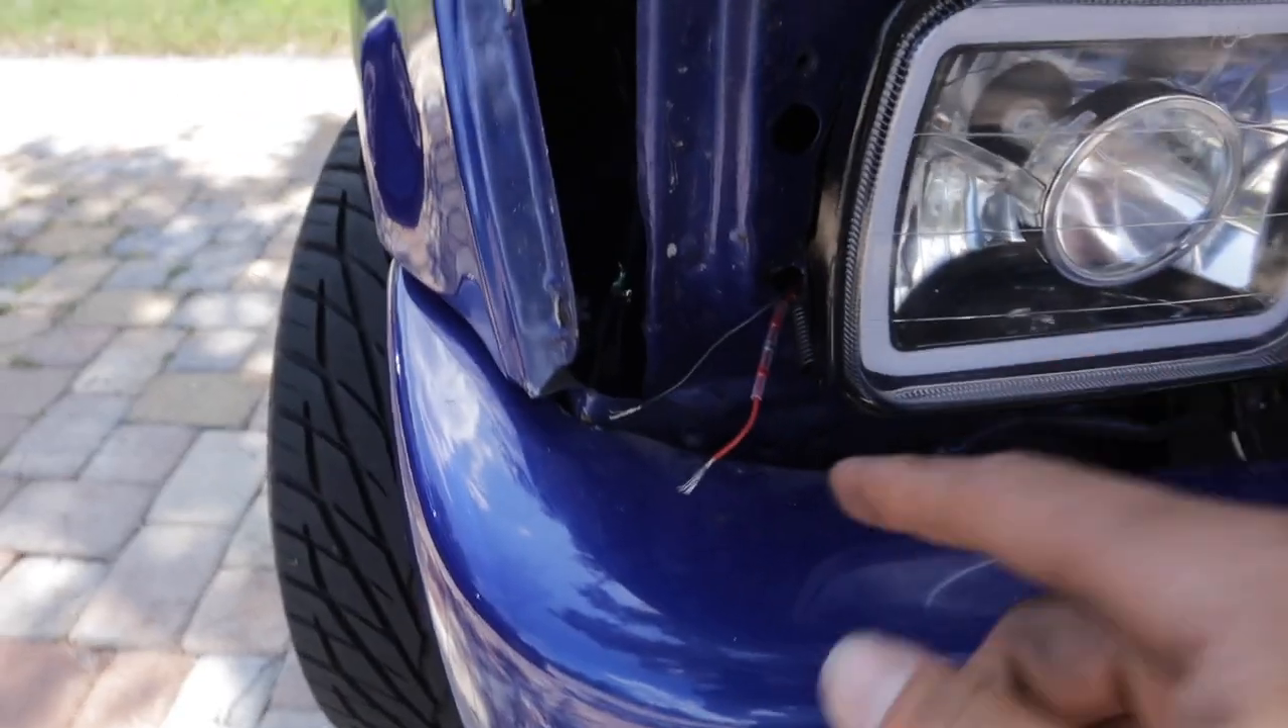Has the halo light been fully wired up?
No.